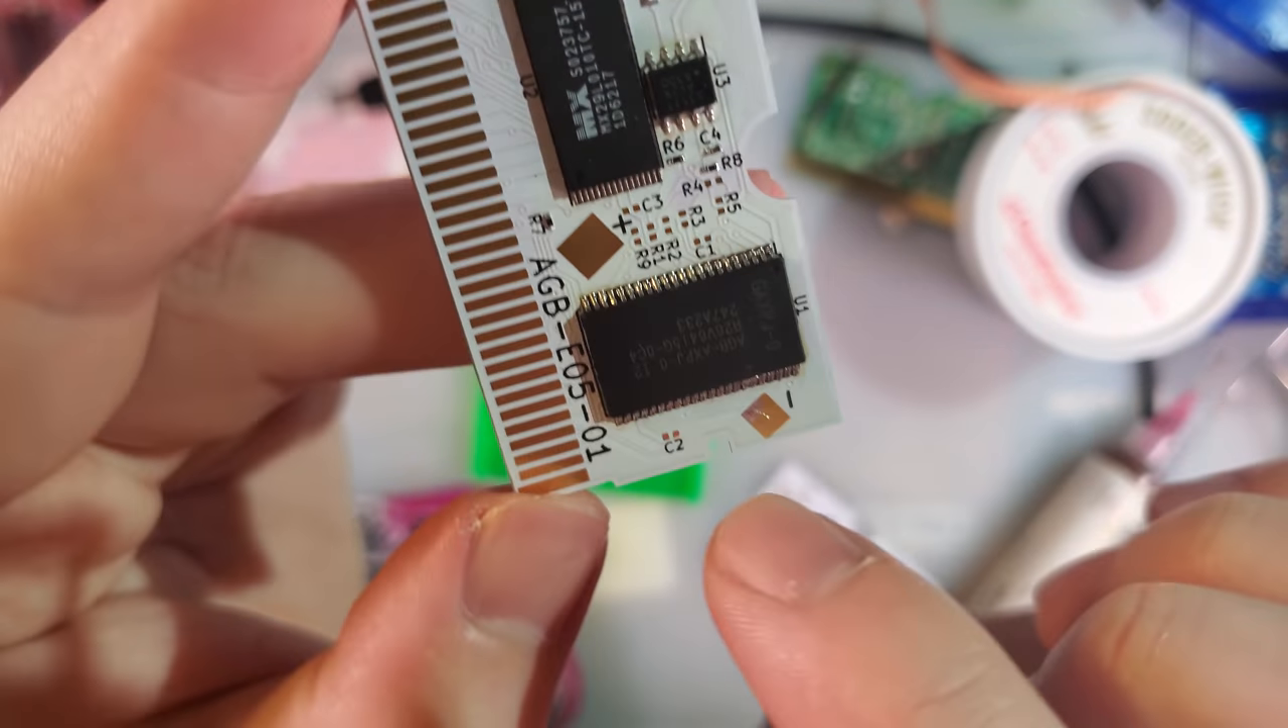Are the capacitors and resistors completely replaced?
No.